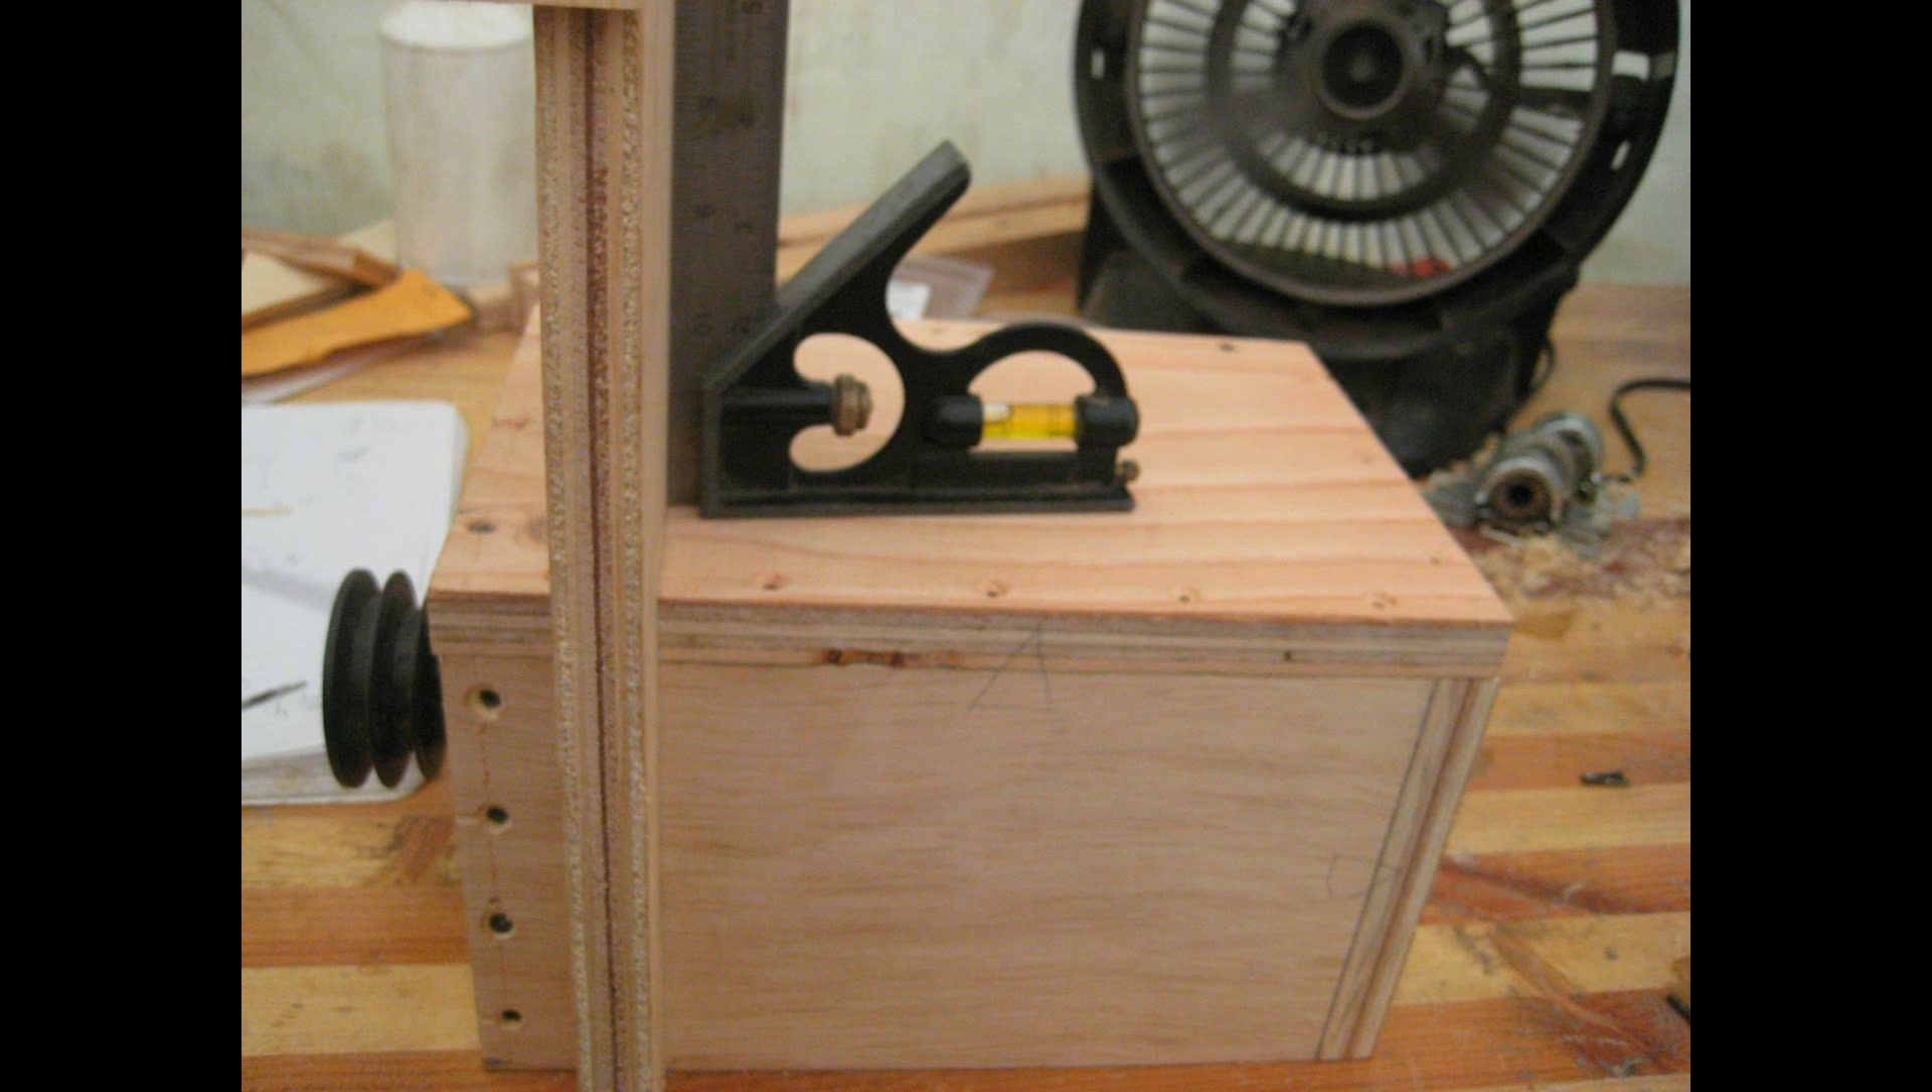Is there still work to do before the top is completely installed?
No.